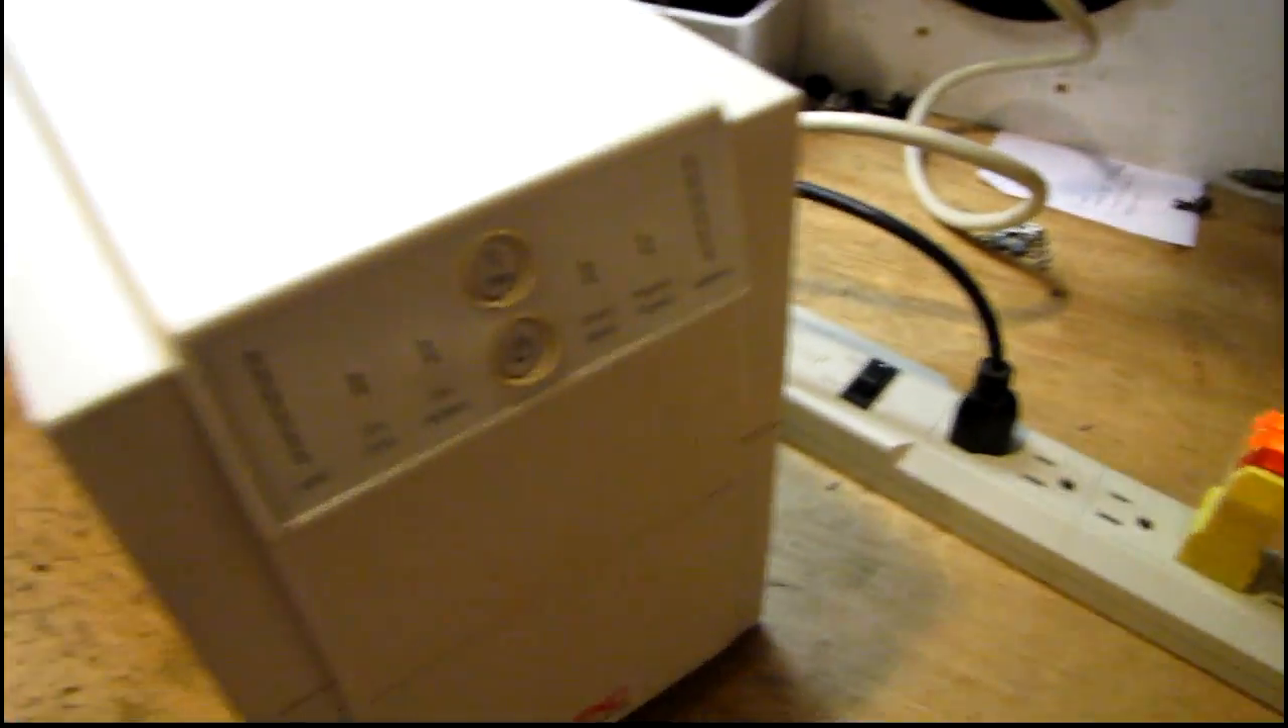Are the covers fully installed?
Yes.